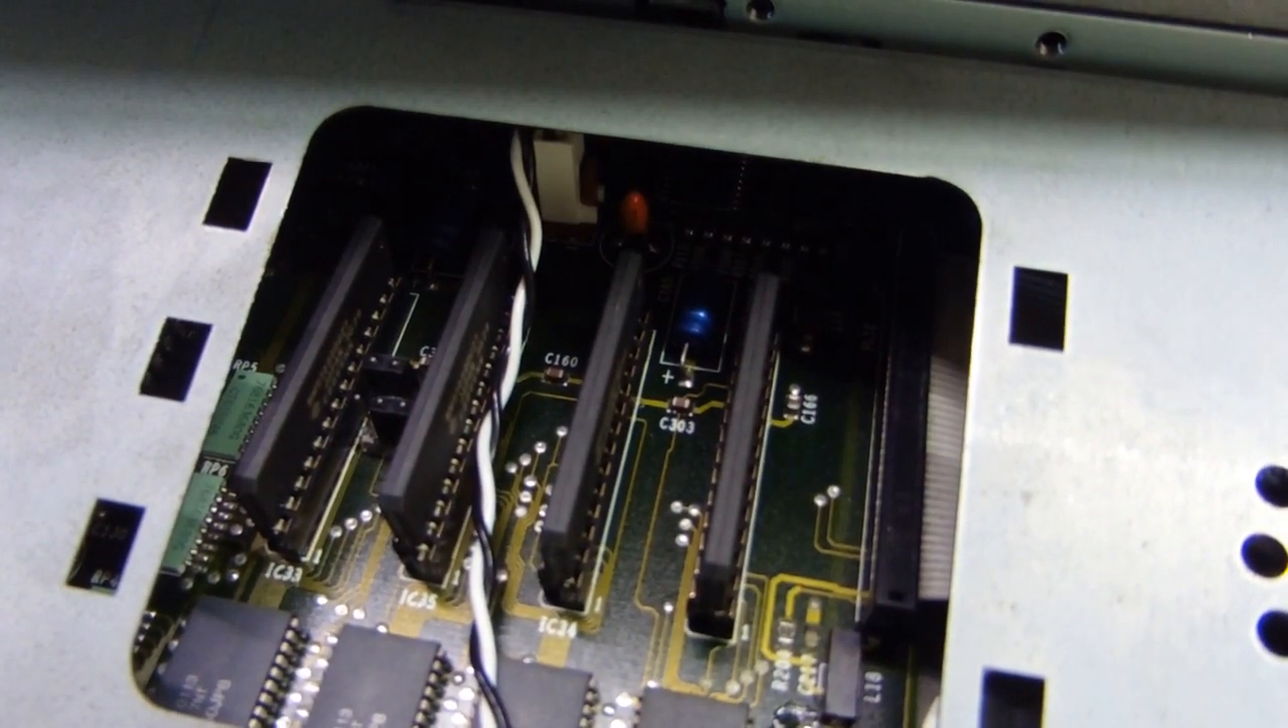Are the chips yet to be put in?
No.